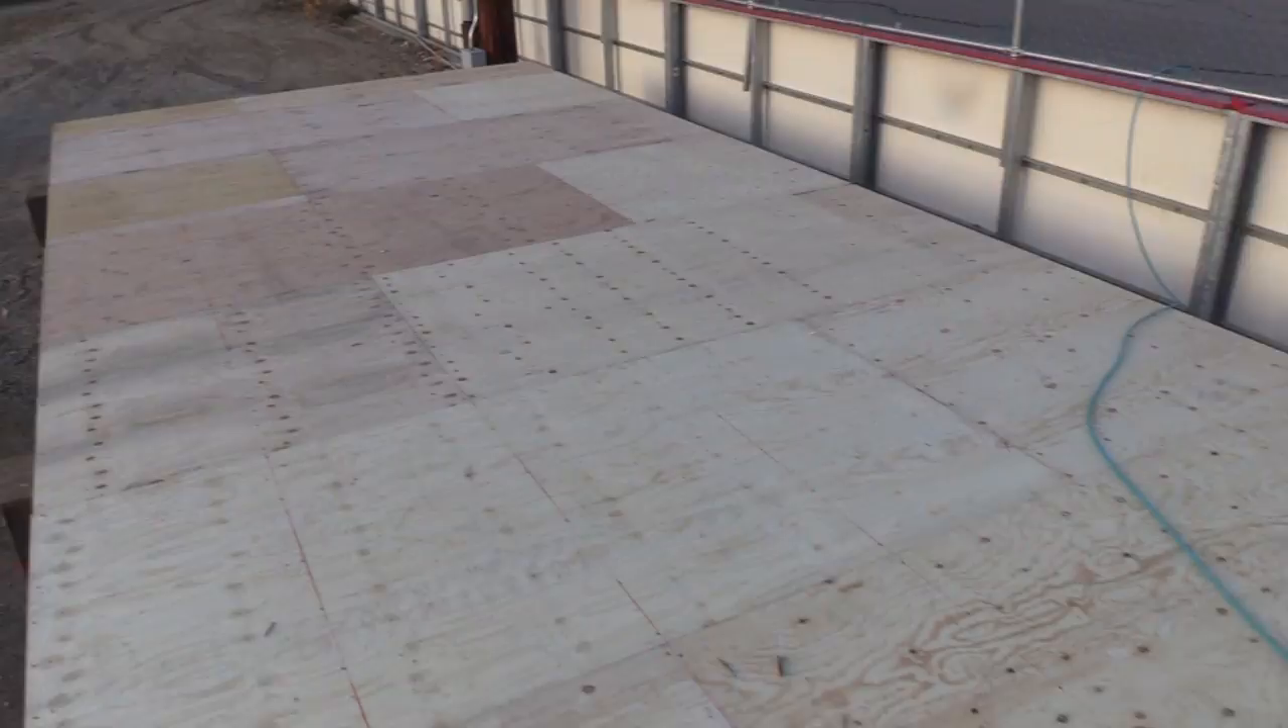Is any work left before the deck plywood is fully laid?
No.